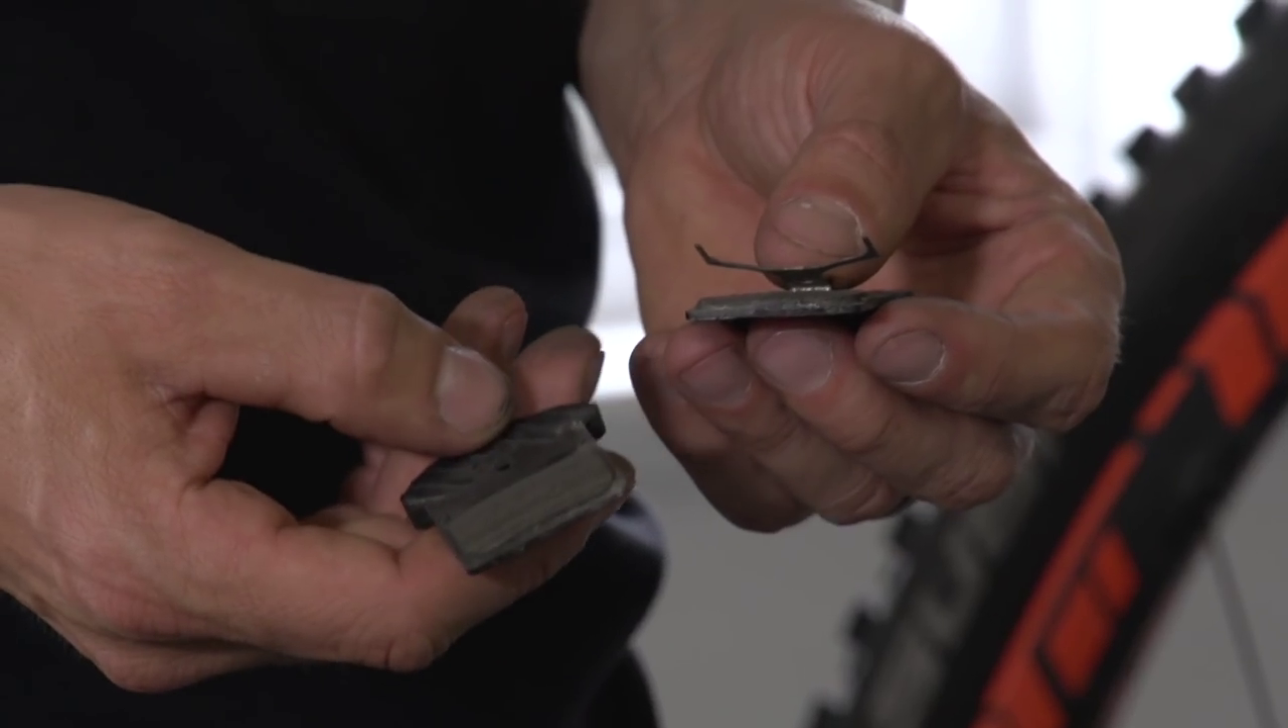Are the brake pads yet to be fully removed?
No.